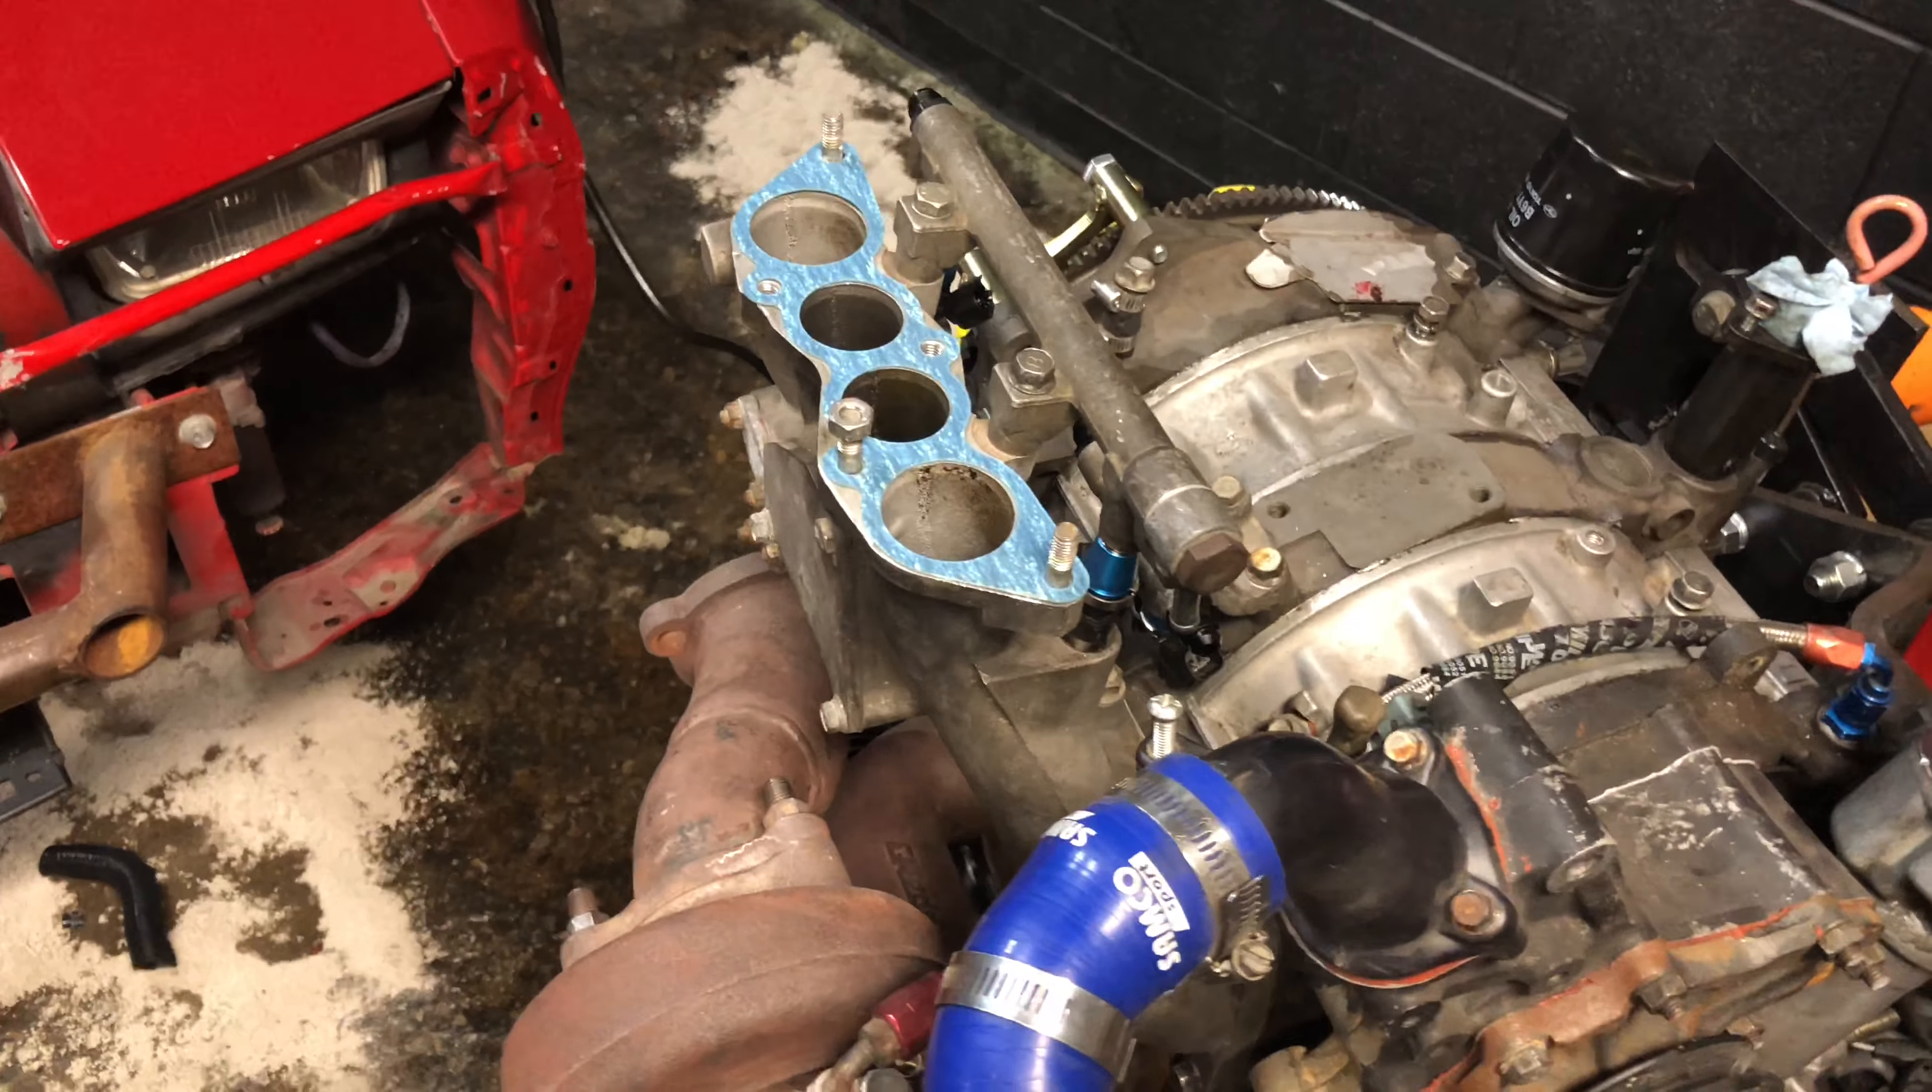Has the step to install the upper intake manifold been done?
No.